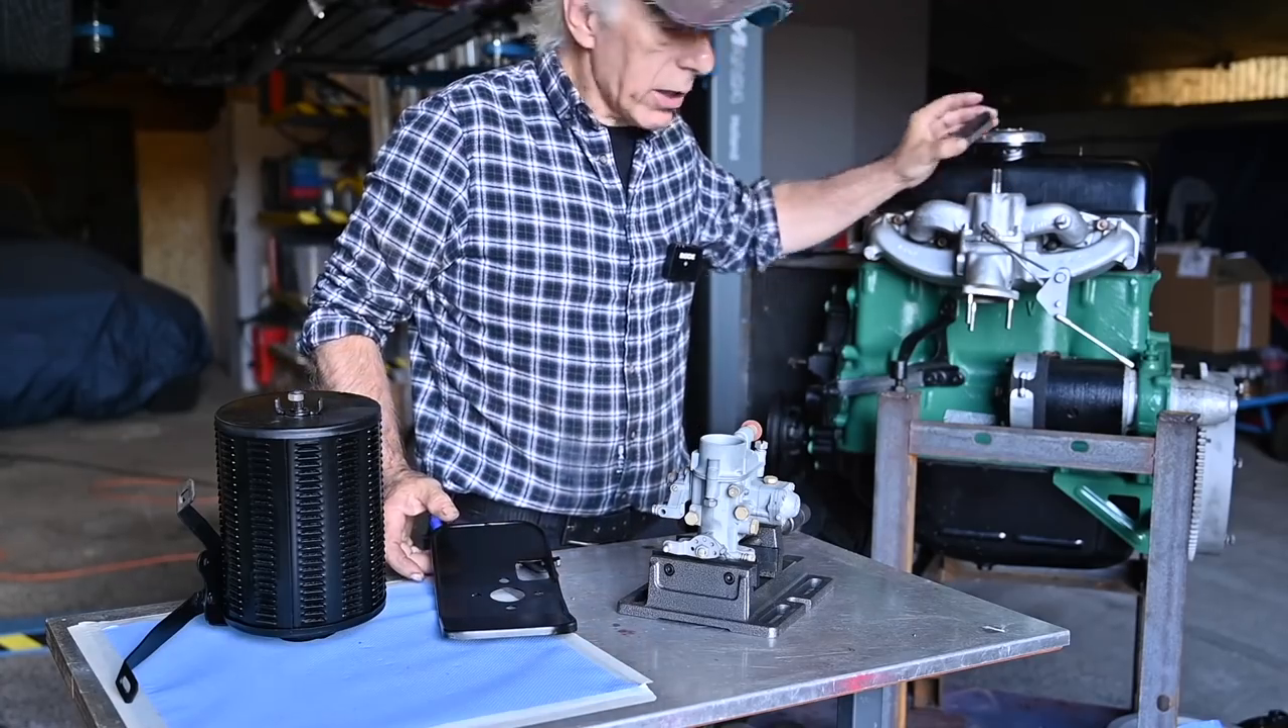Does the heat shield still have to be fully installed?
Yes.